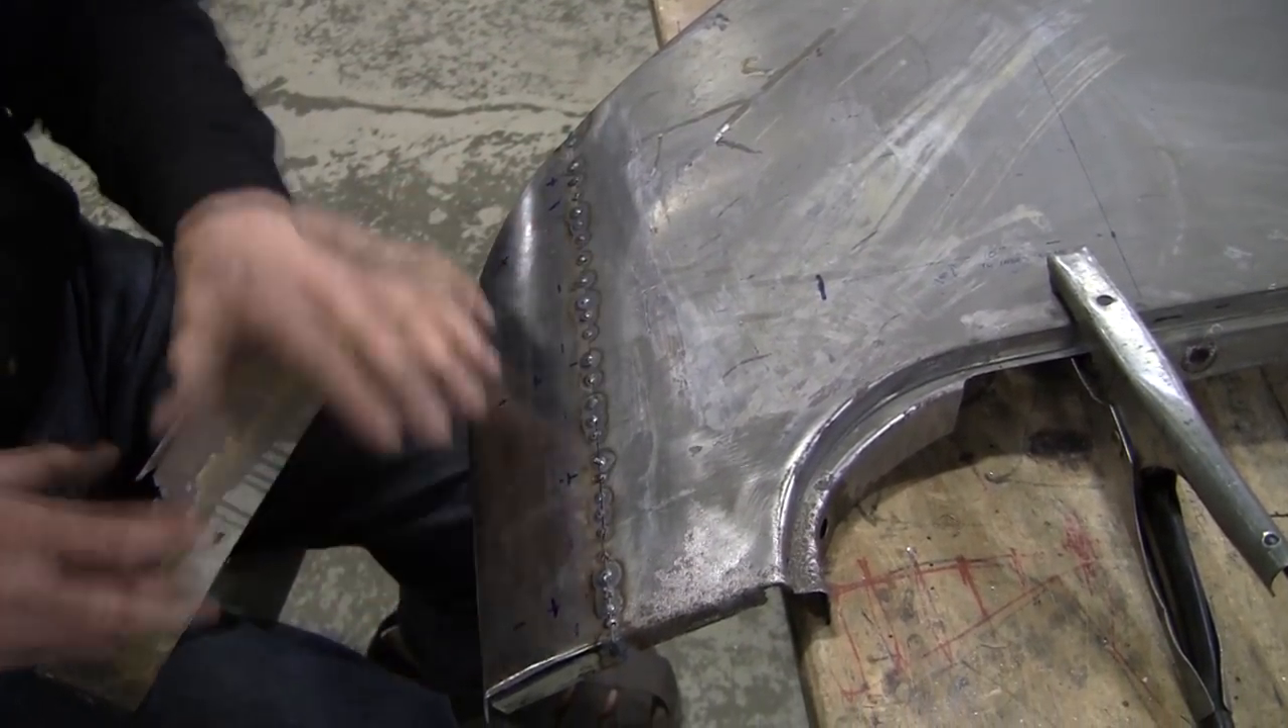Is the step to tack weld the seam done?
Yes.